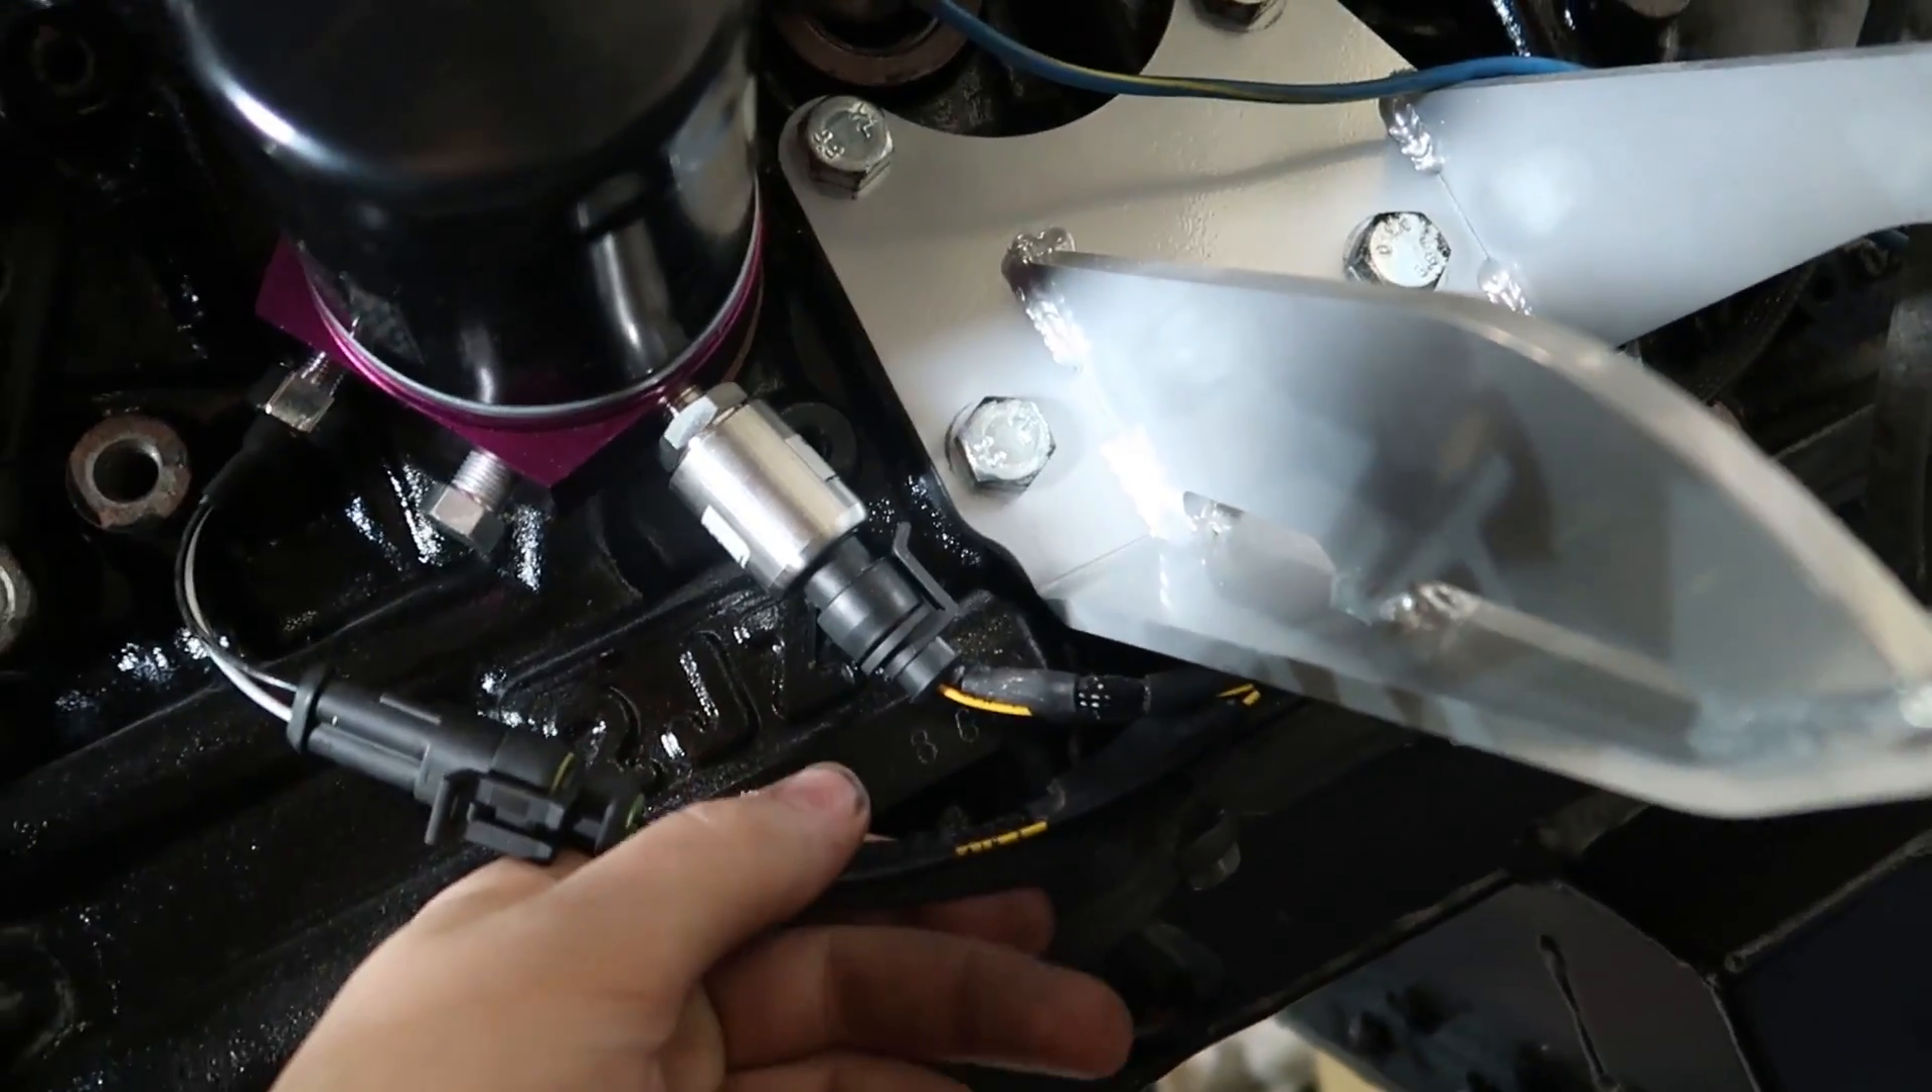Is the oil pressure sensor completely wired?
Yes.